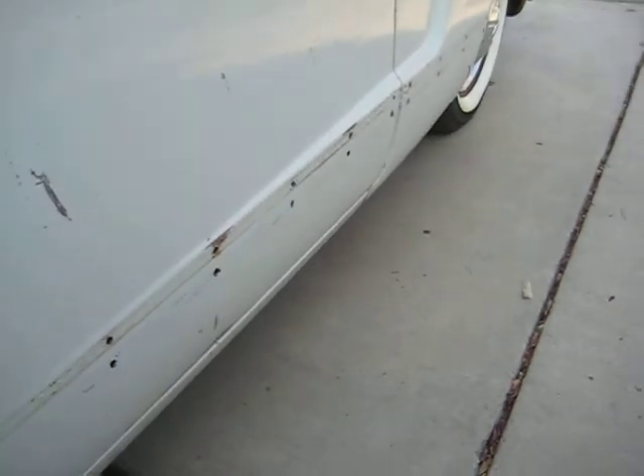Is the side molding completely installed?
No.